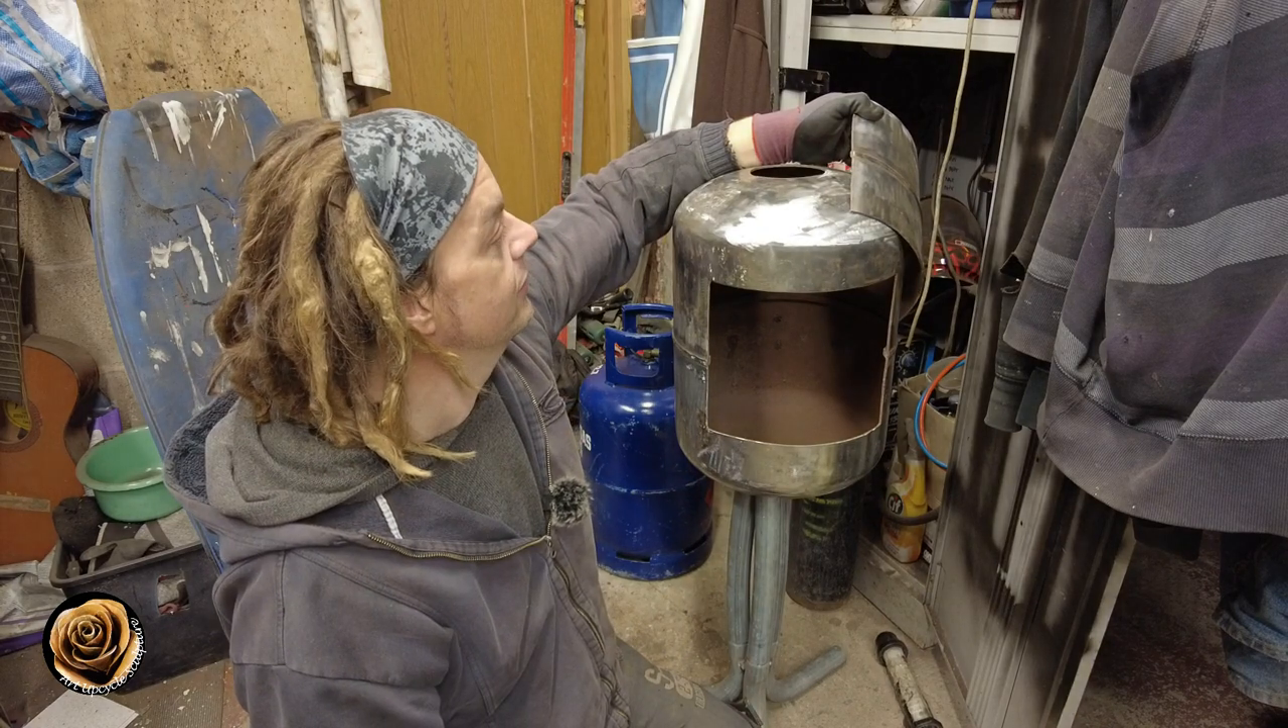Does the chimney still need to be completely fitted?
Yes.